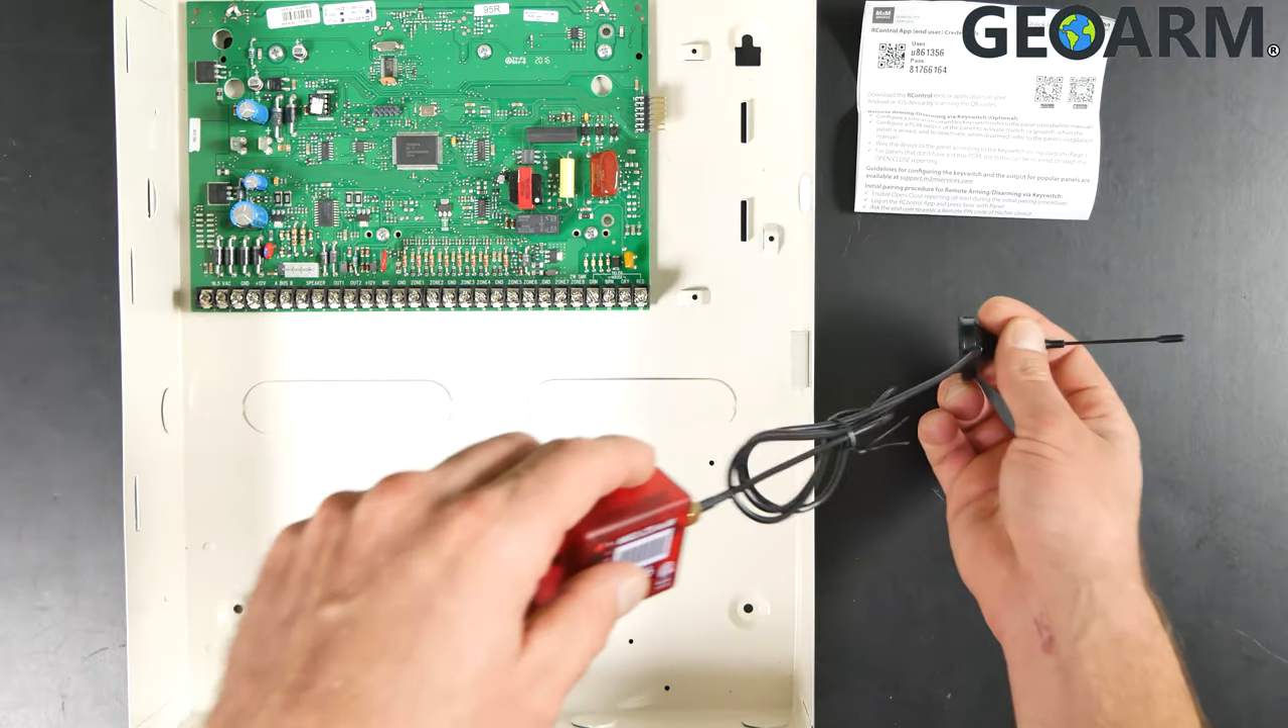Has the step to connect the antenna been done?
Yes.